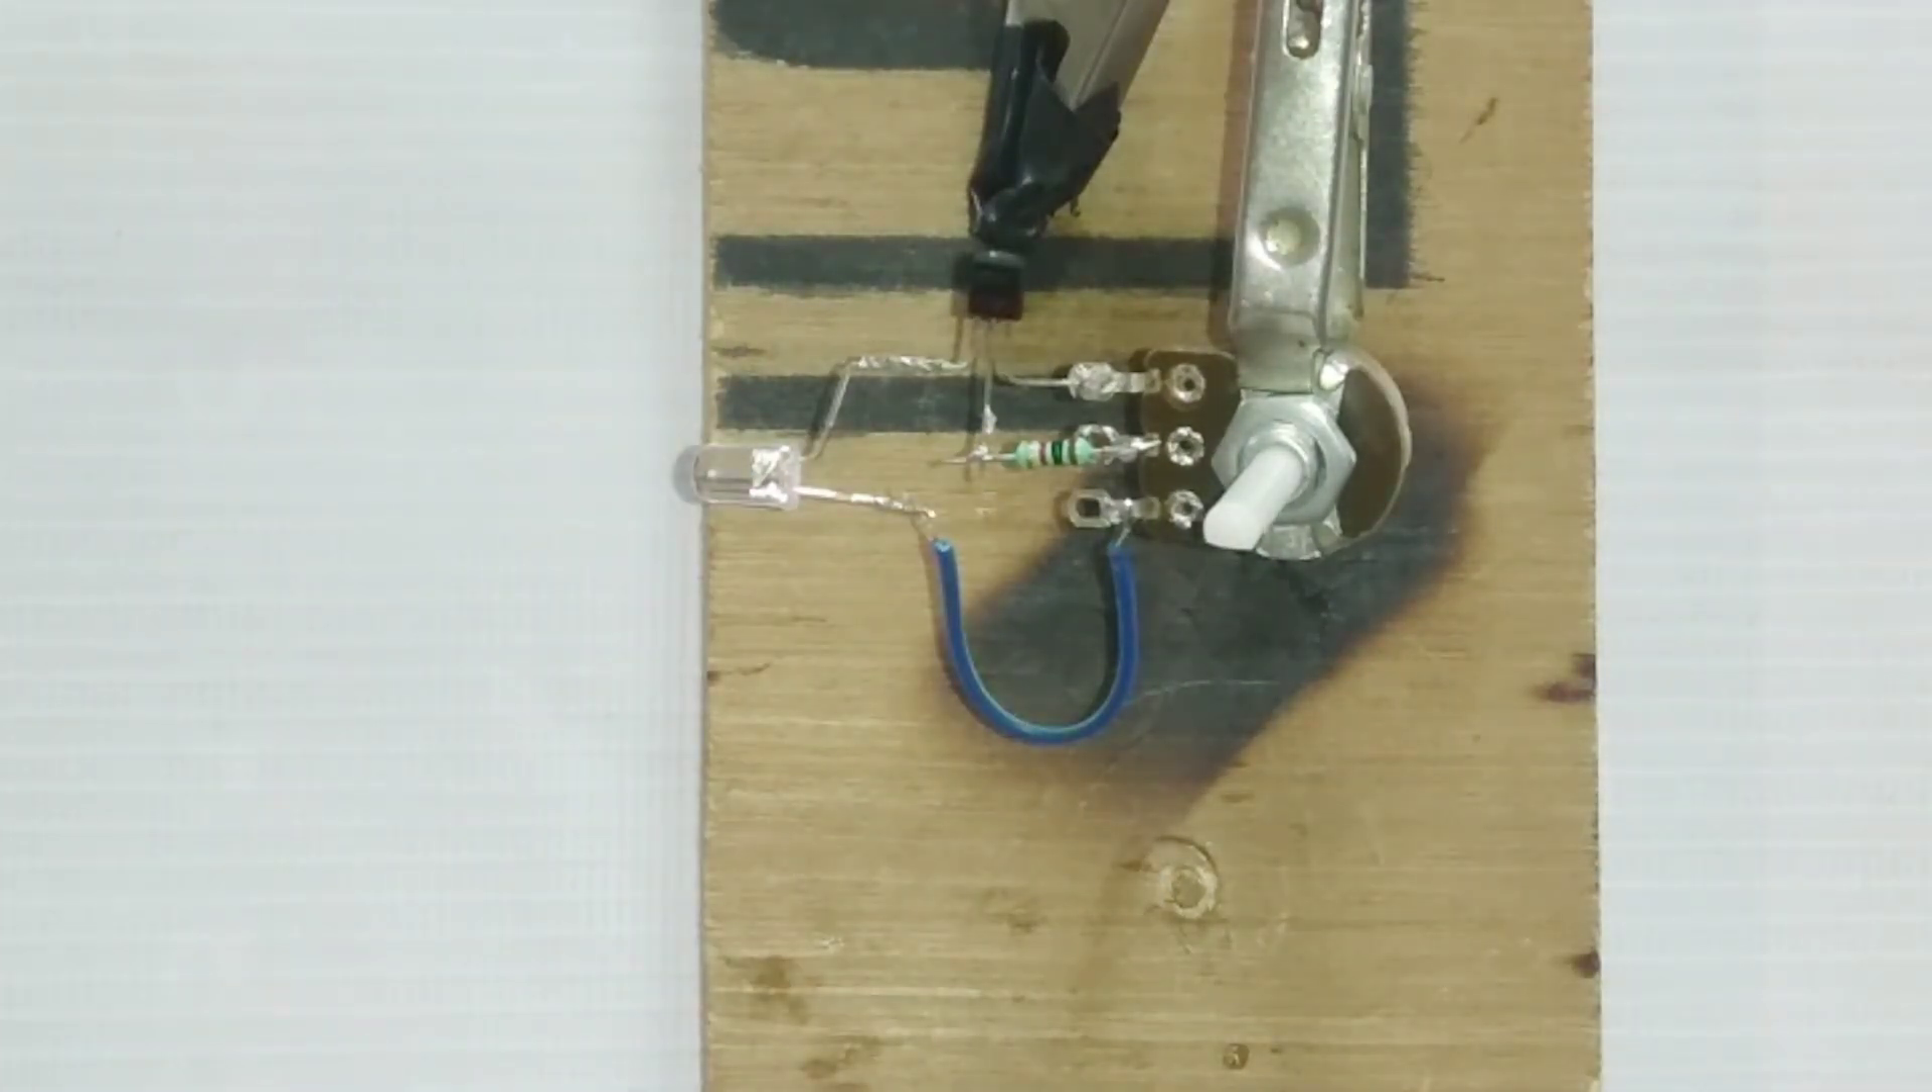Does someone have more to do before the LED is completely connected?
No.